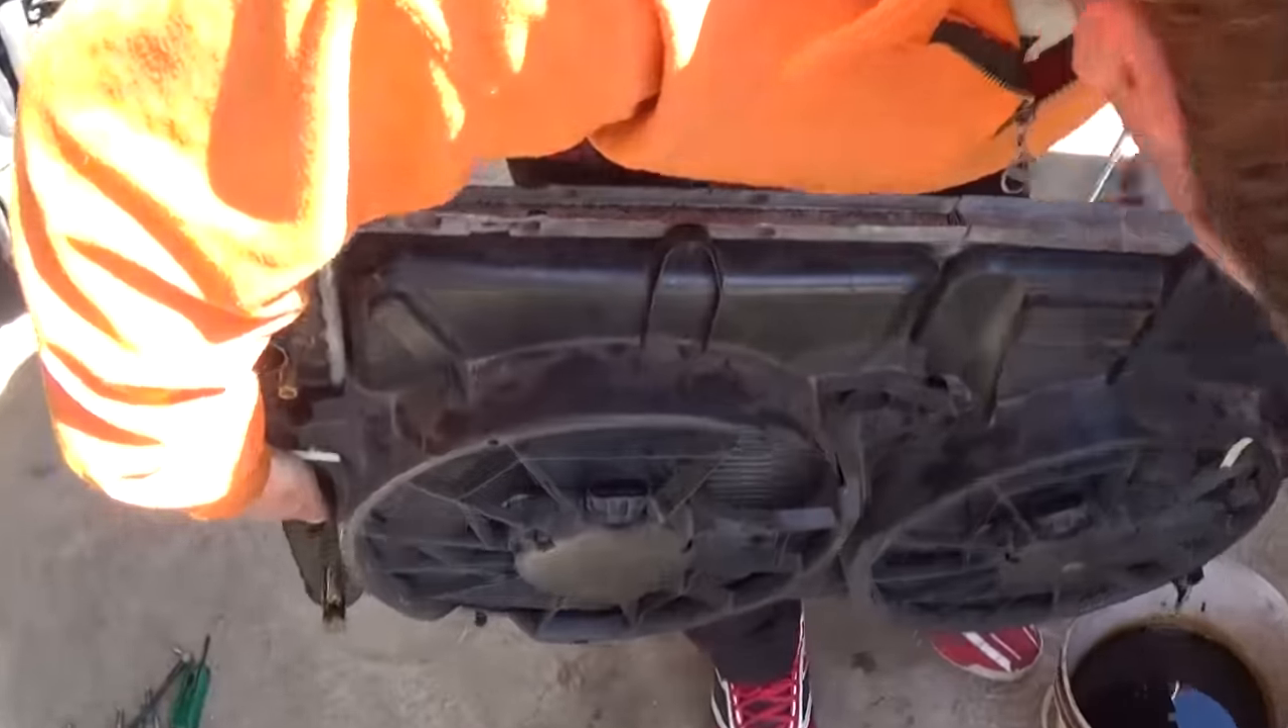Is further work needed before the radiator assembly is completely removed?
No.